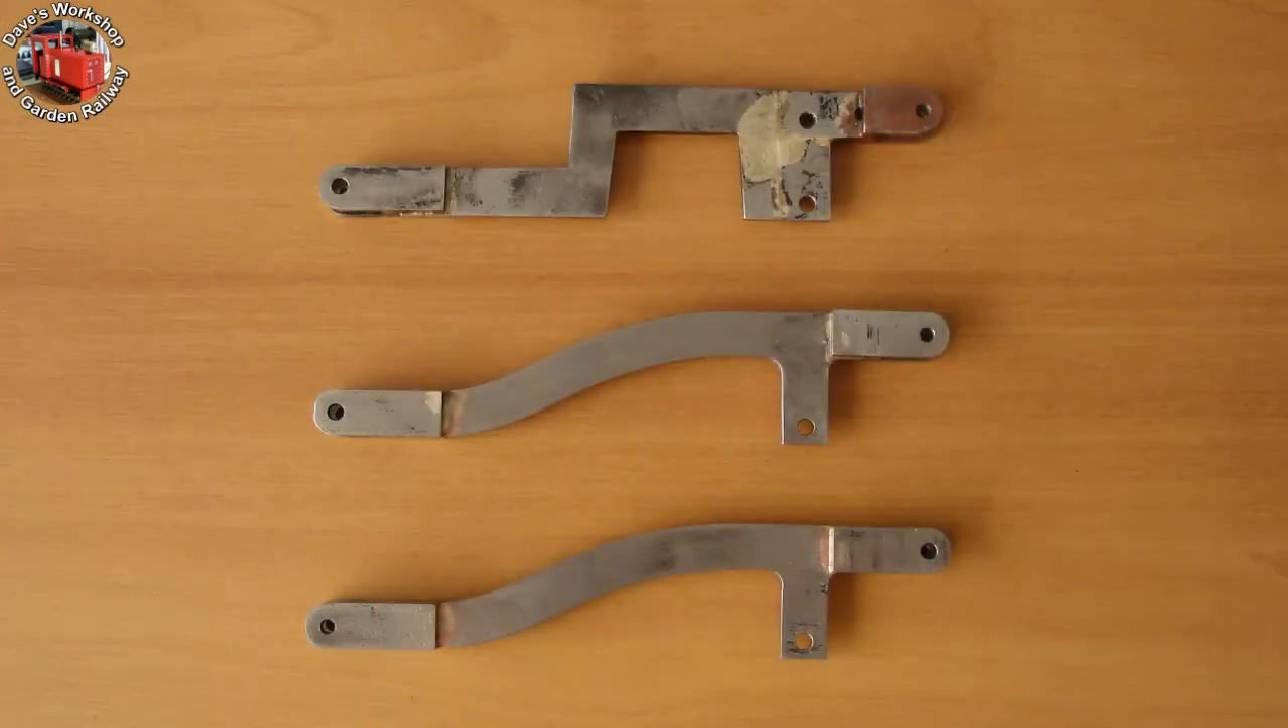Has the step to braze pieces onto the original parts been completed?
Yes.